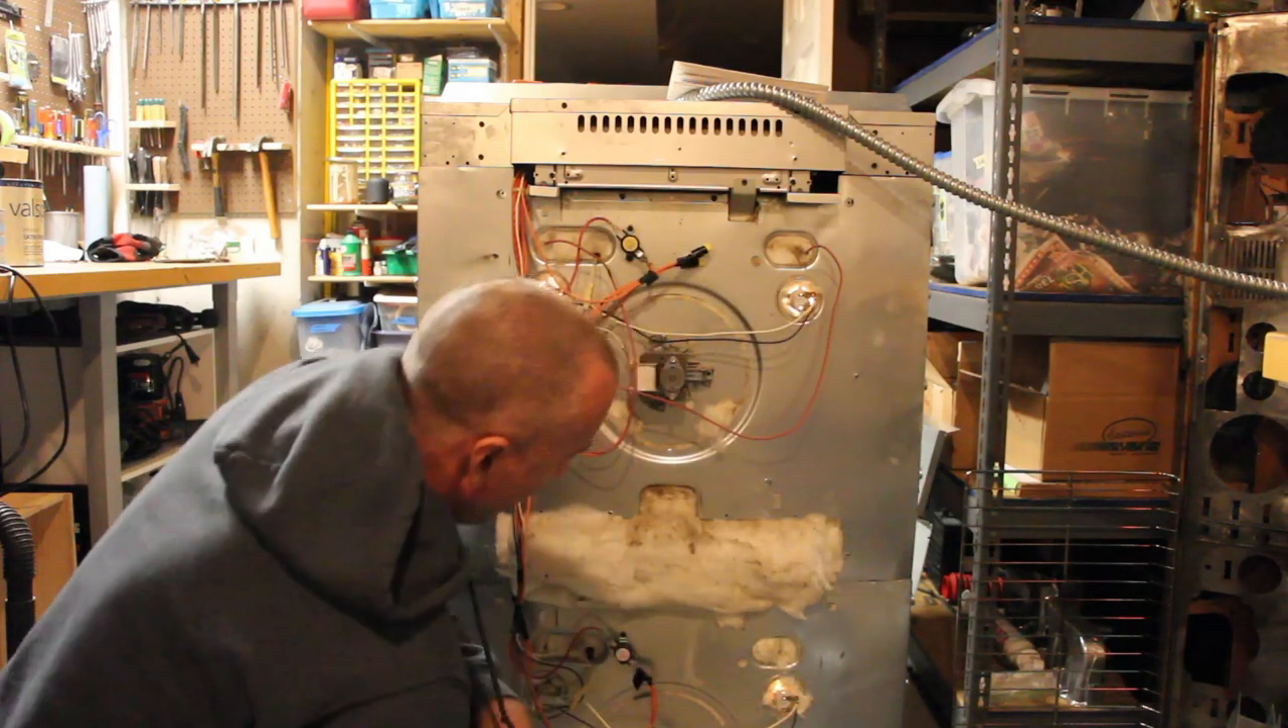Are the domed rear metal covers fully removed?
Yes.